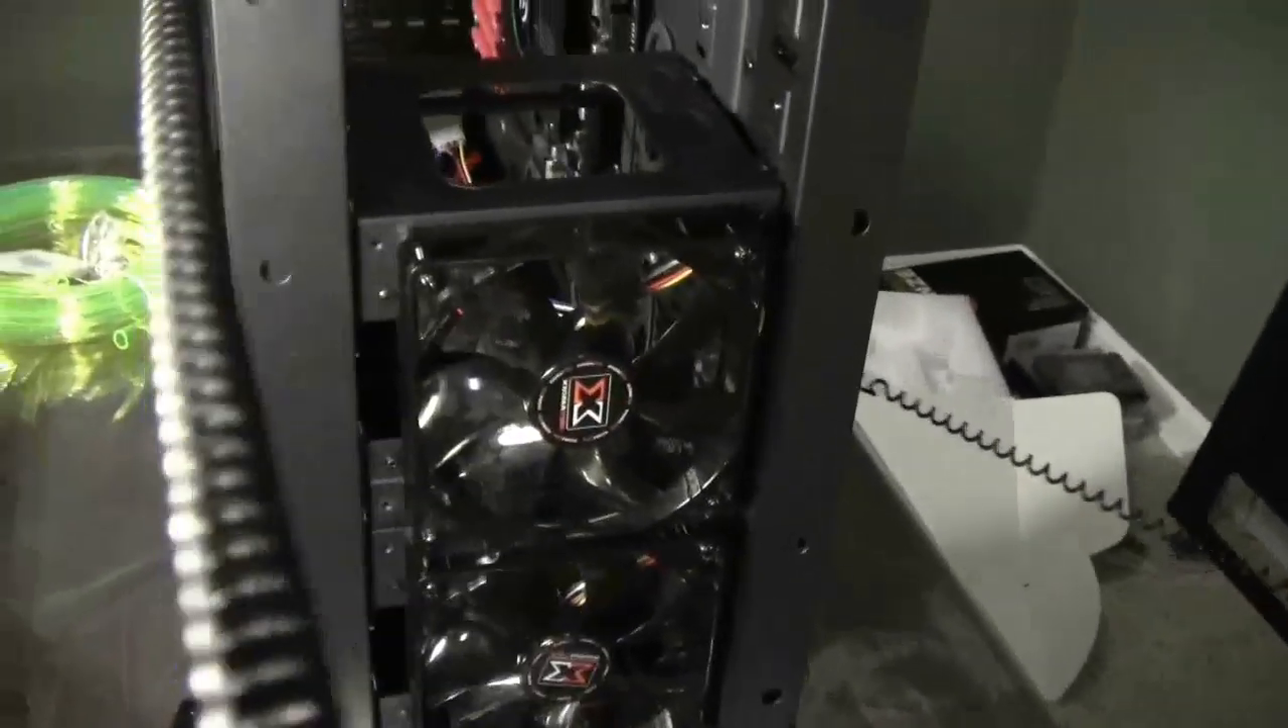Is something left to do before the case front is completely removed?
No.